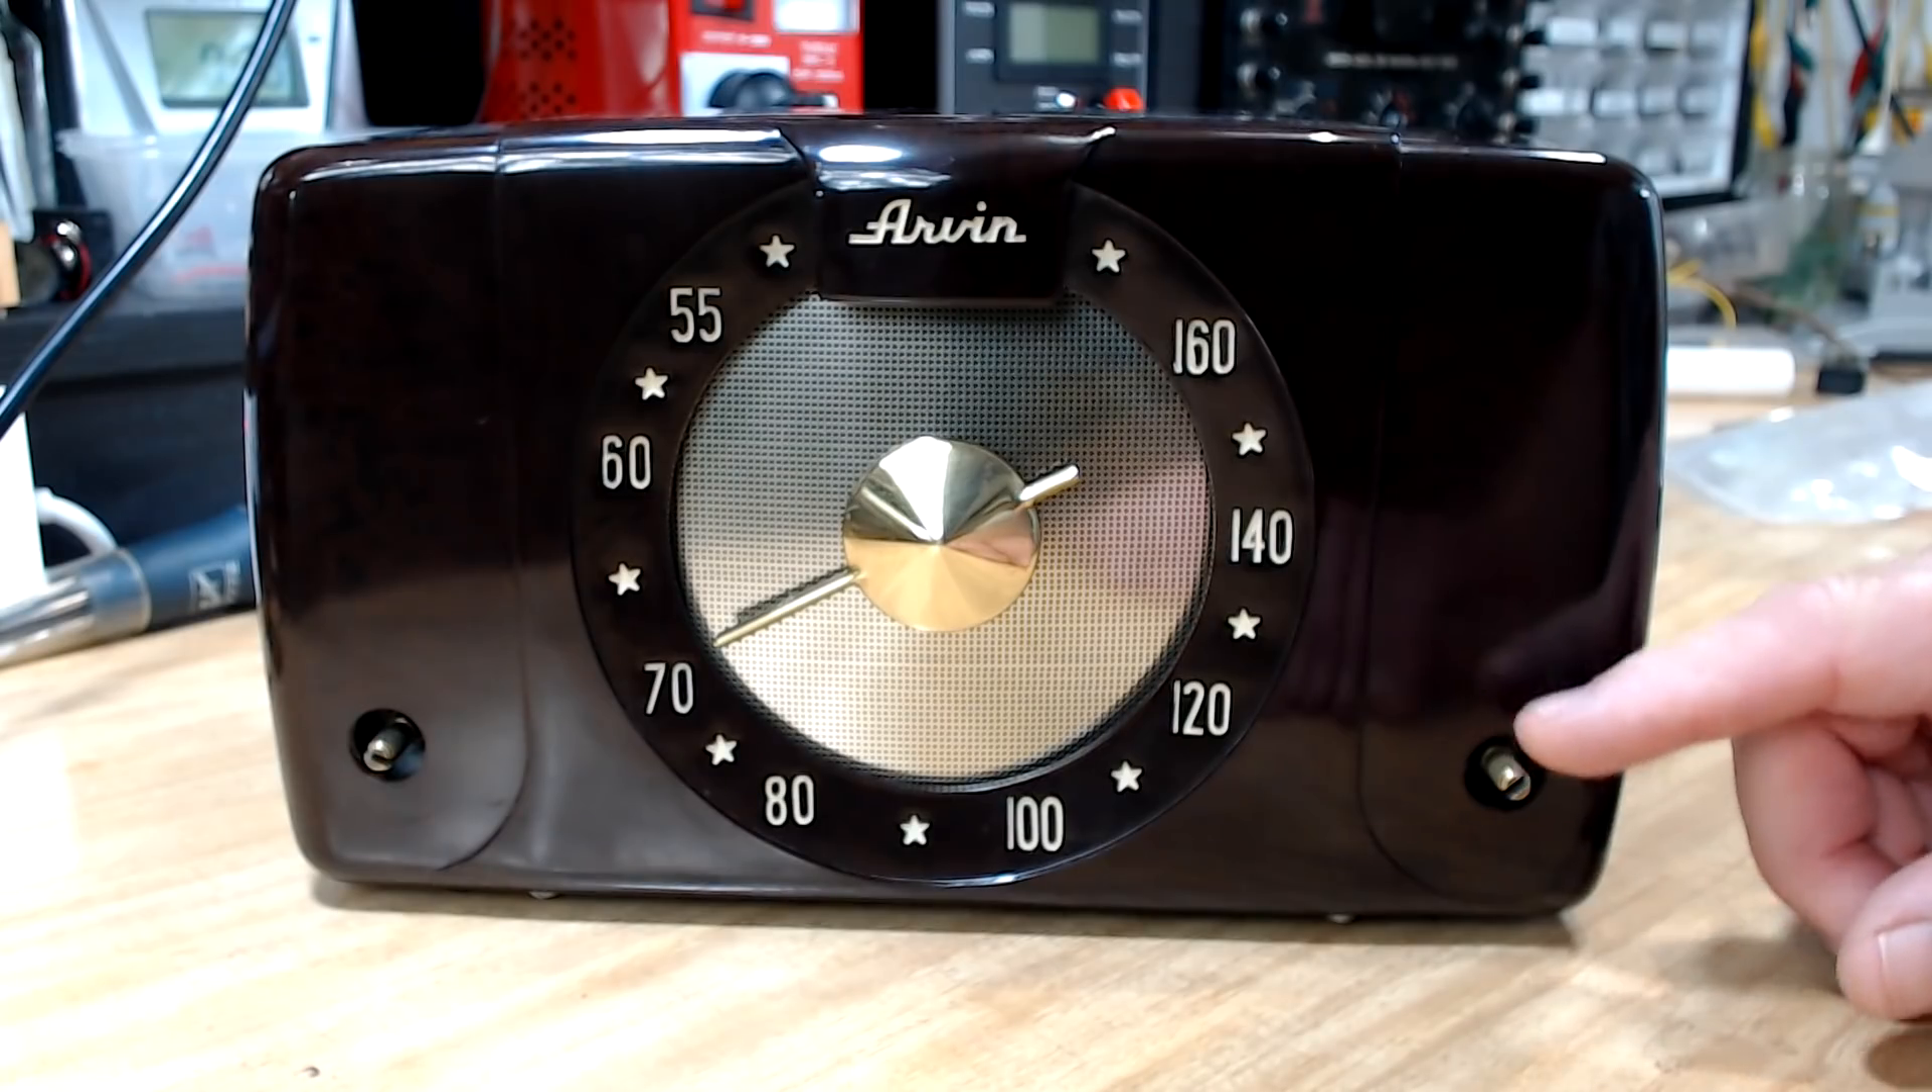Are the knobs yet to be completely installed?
Yes.